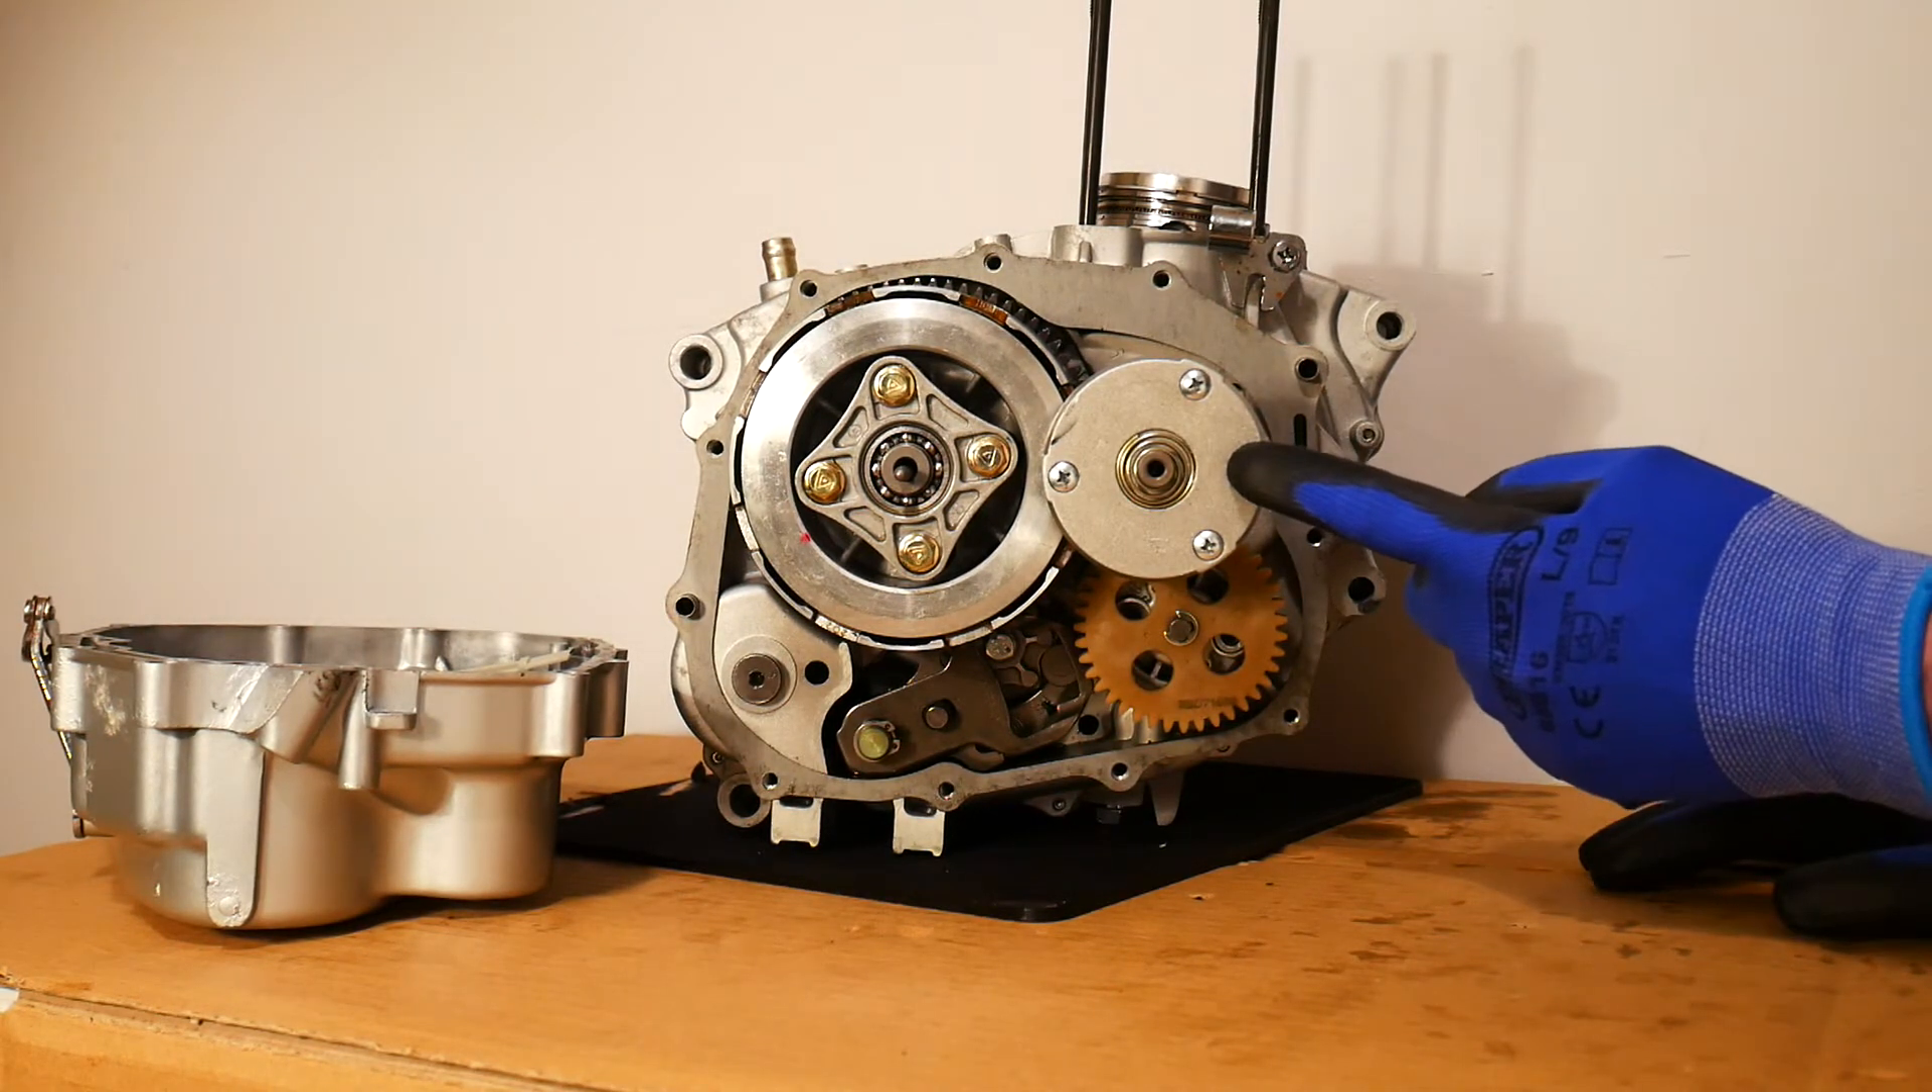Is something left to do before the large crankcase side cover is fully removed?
No.